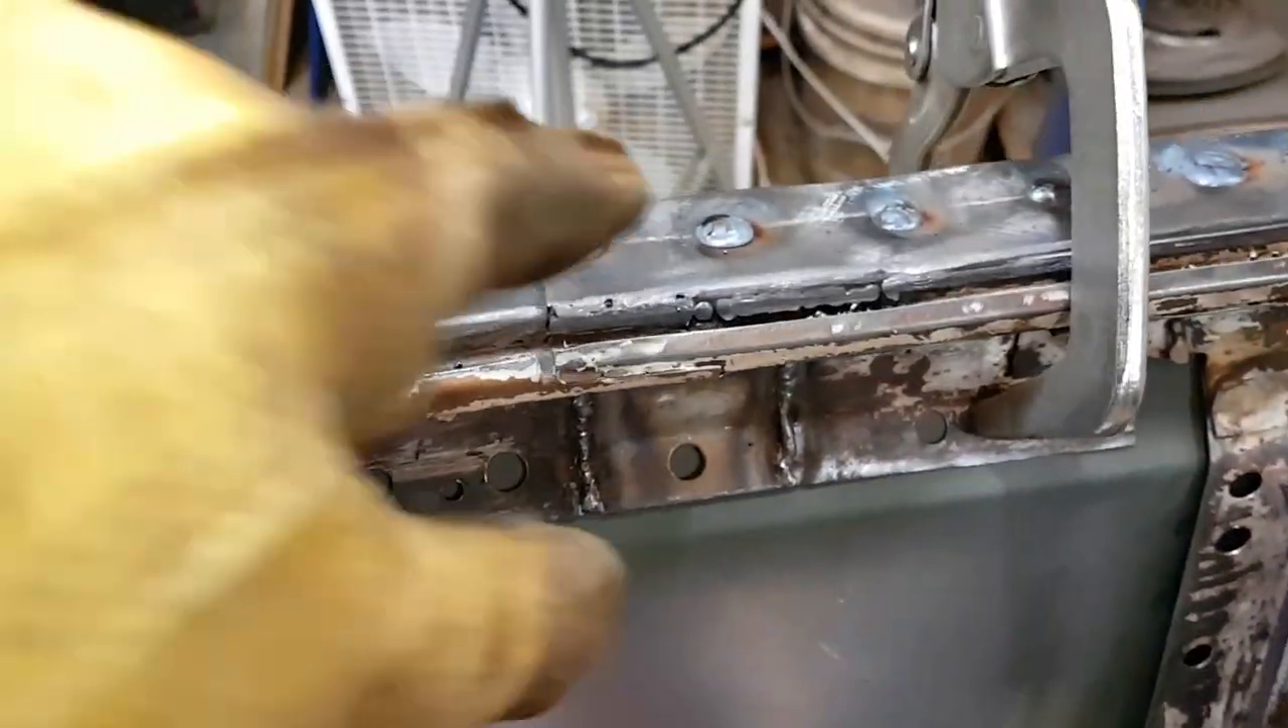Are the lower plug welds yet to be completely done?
Yes.